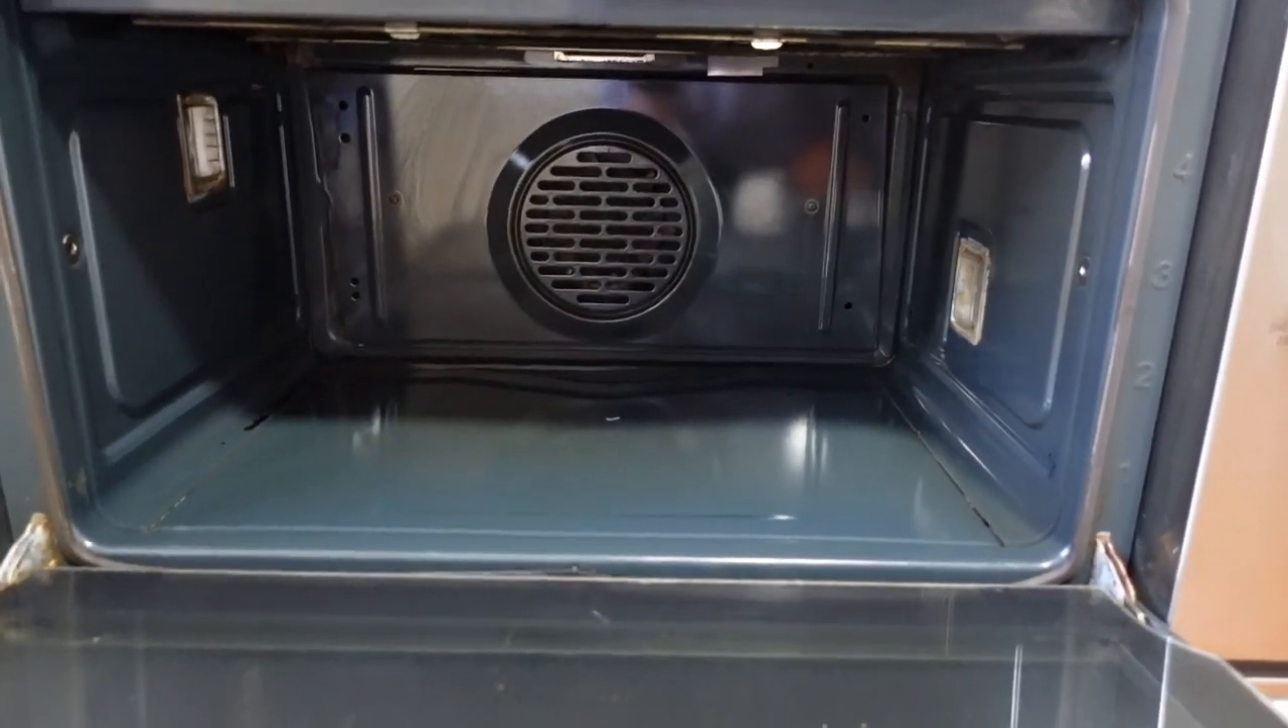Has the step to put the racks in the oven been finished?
No.